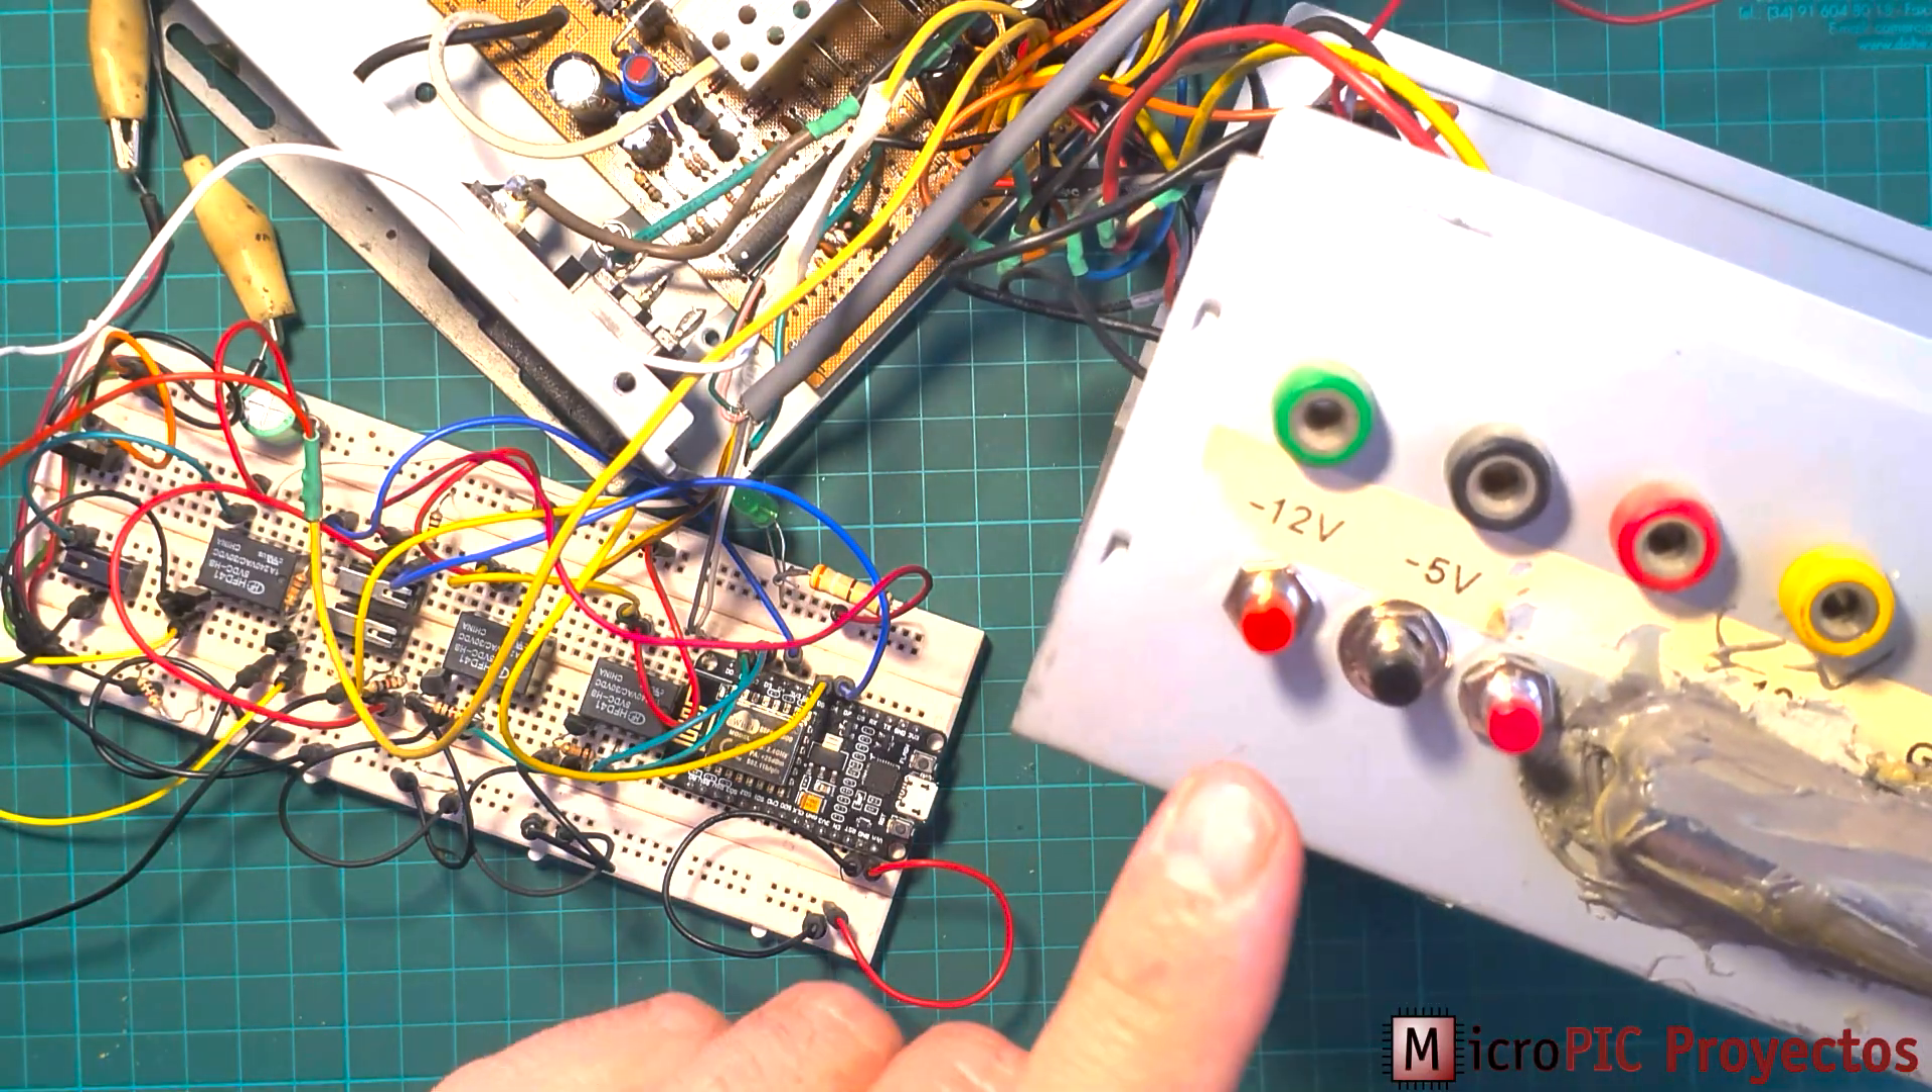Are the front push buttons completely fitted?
Yes.